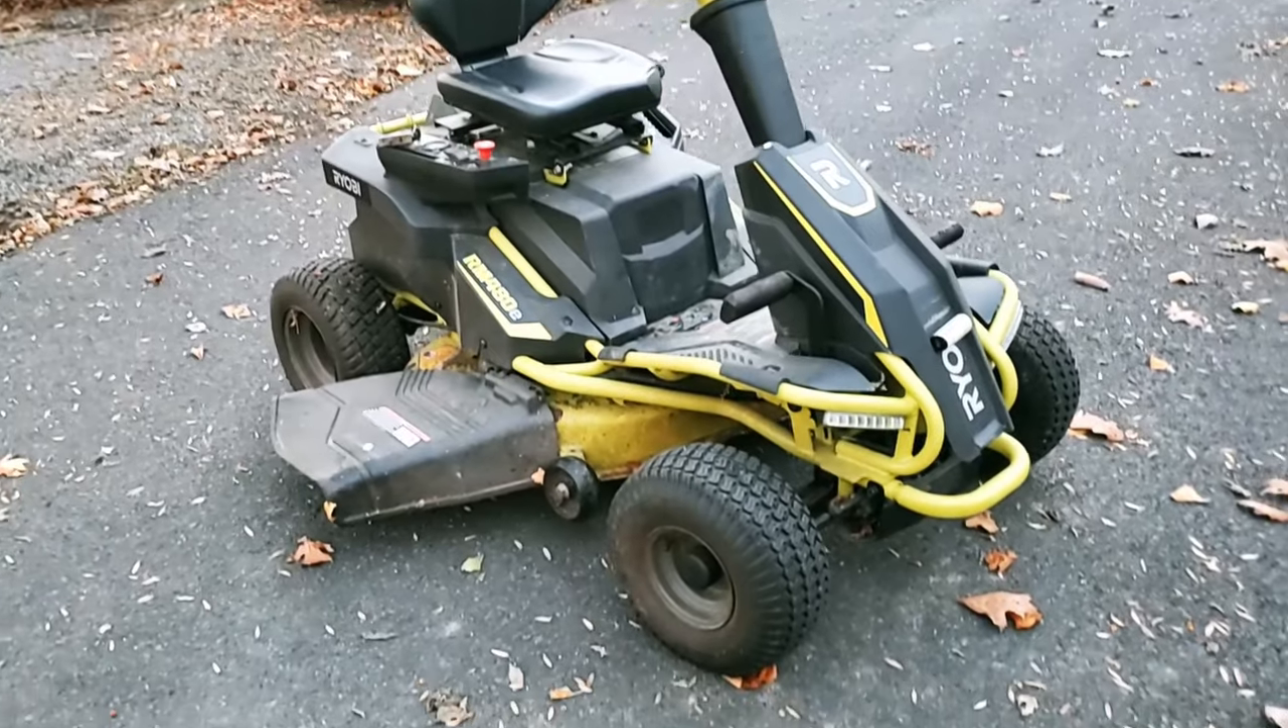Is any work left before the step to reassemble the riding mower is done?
No.